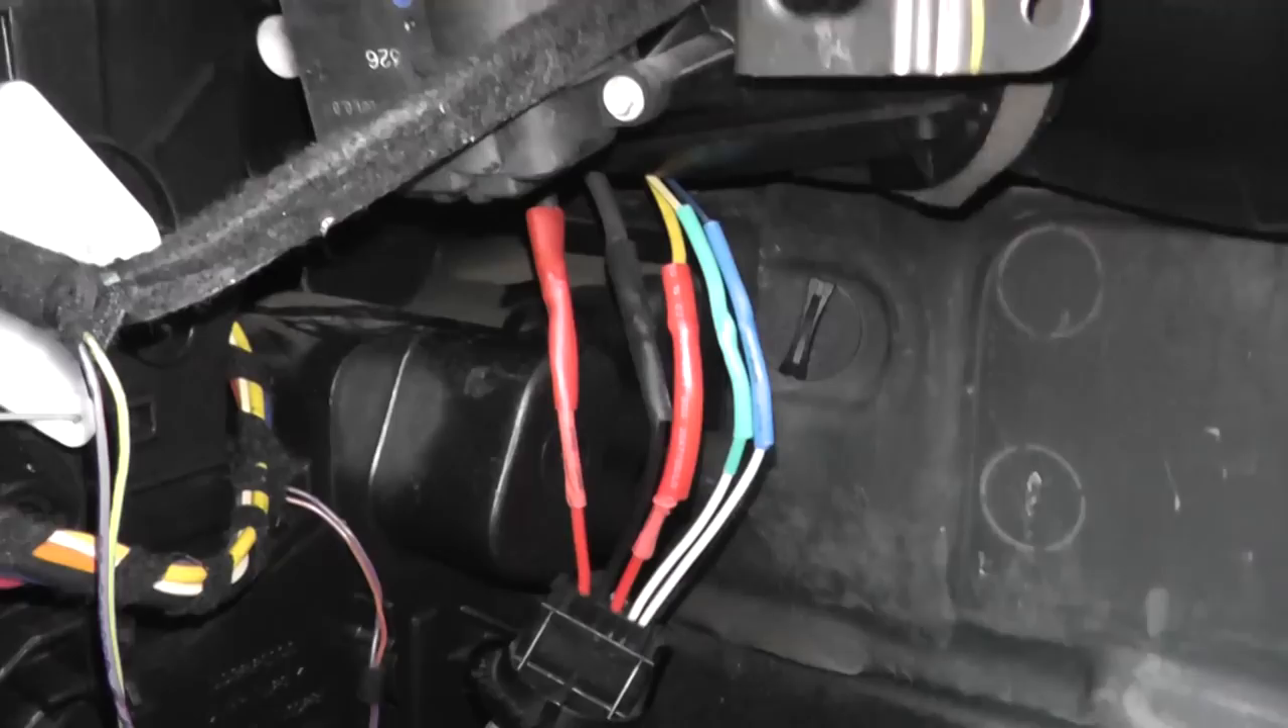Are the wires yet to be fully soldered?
No.